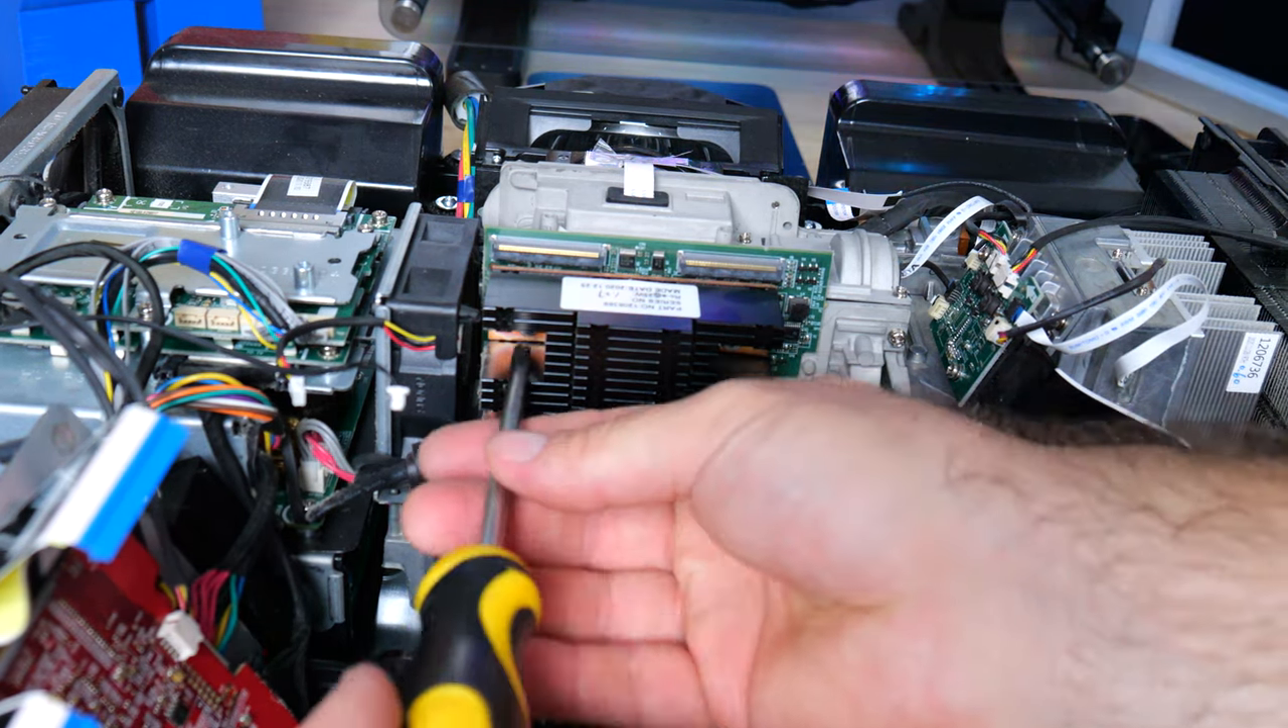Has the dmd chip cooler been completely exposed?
Yes.